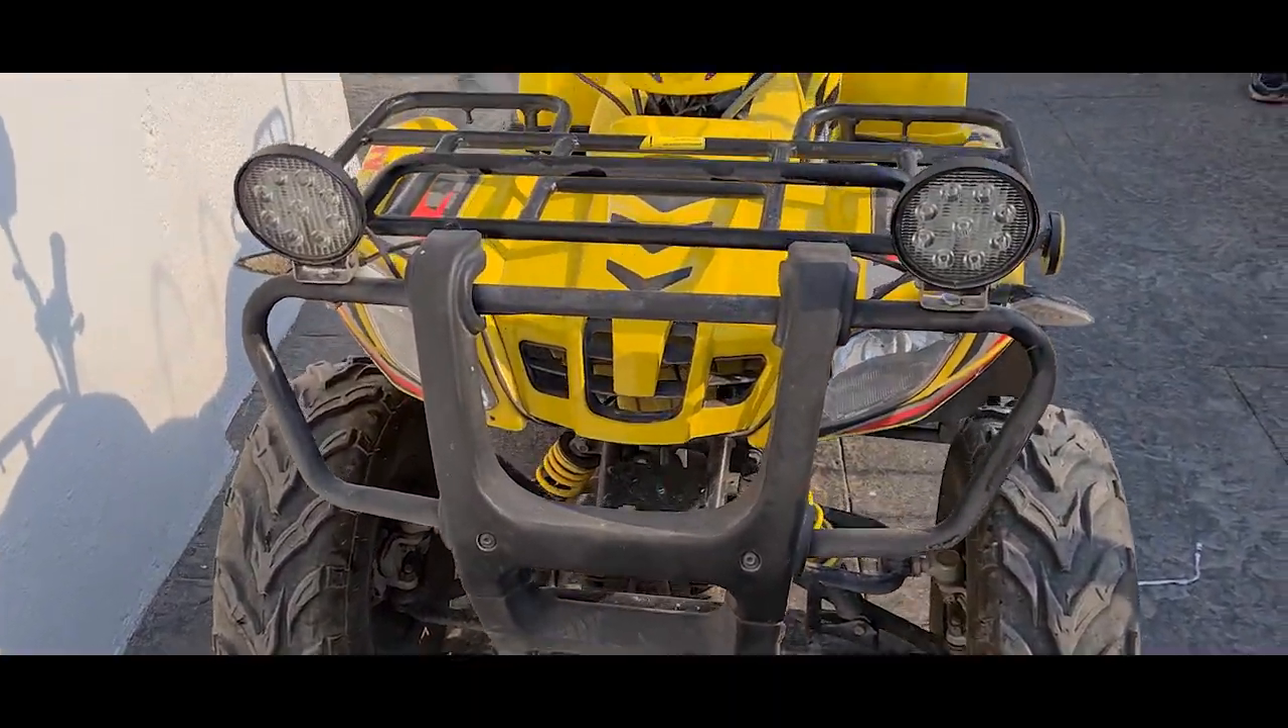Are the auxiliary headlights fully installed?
Yes.